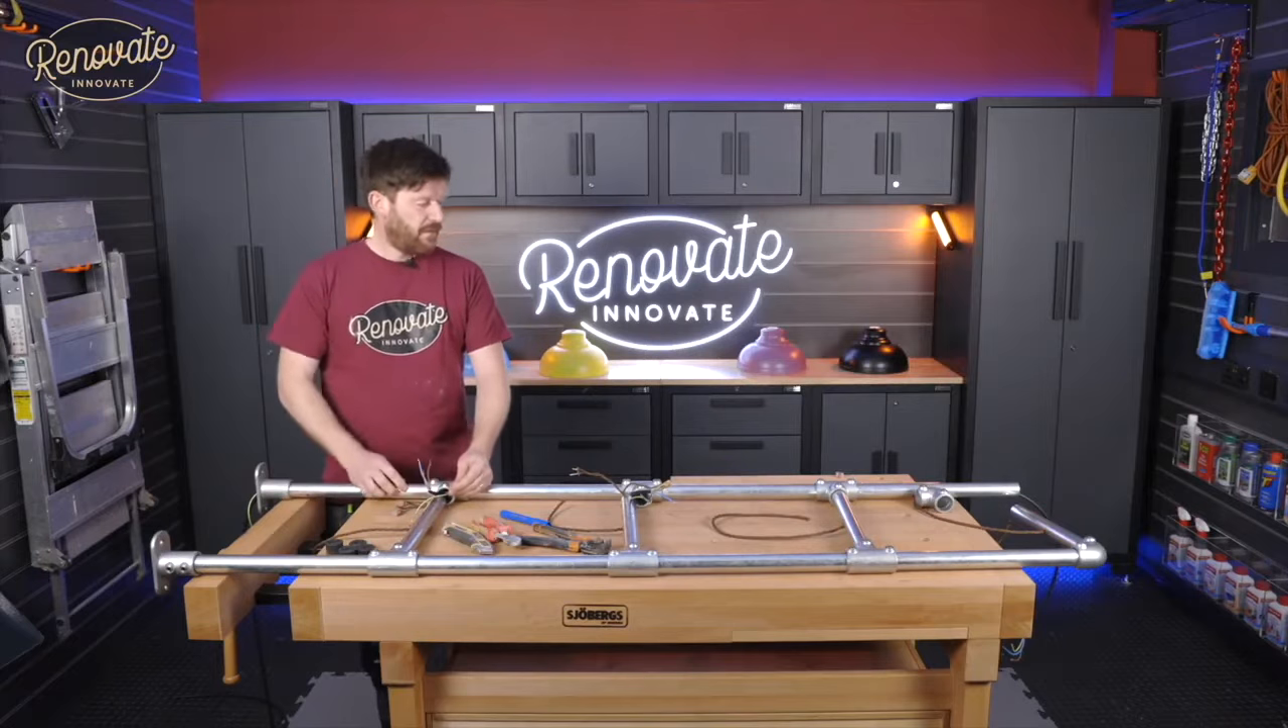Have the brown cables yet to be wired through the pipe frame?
Yes.